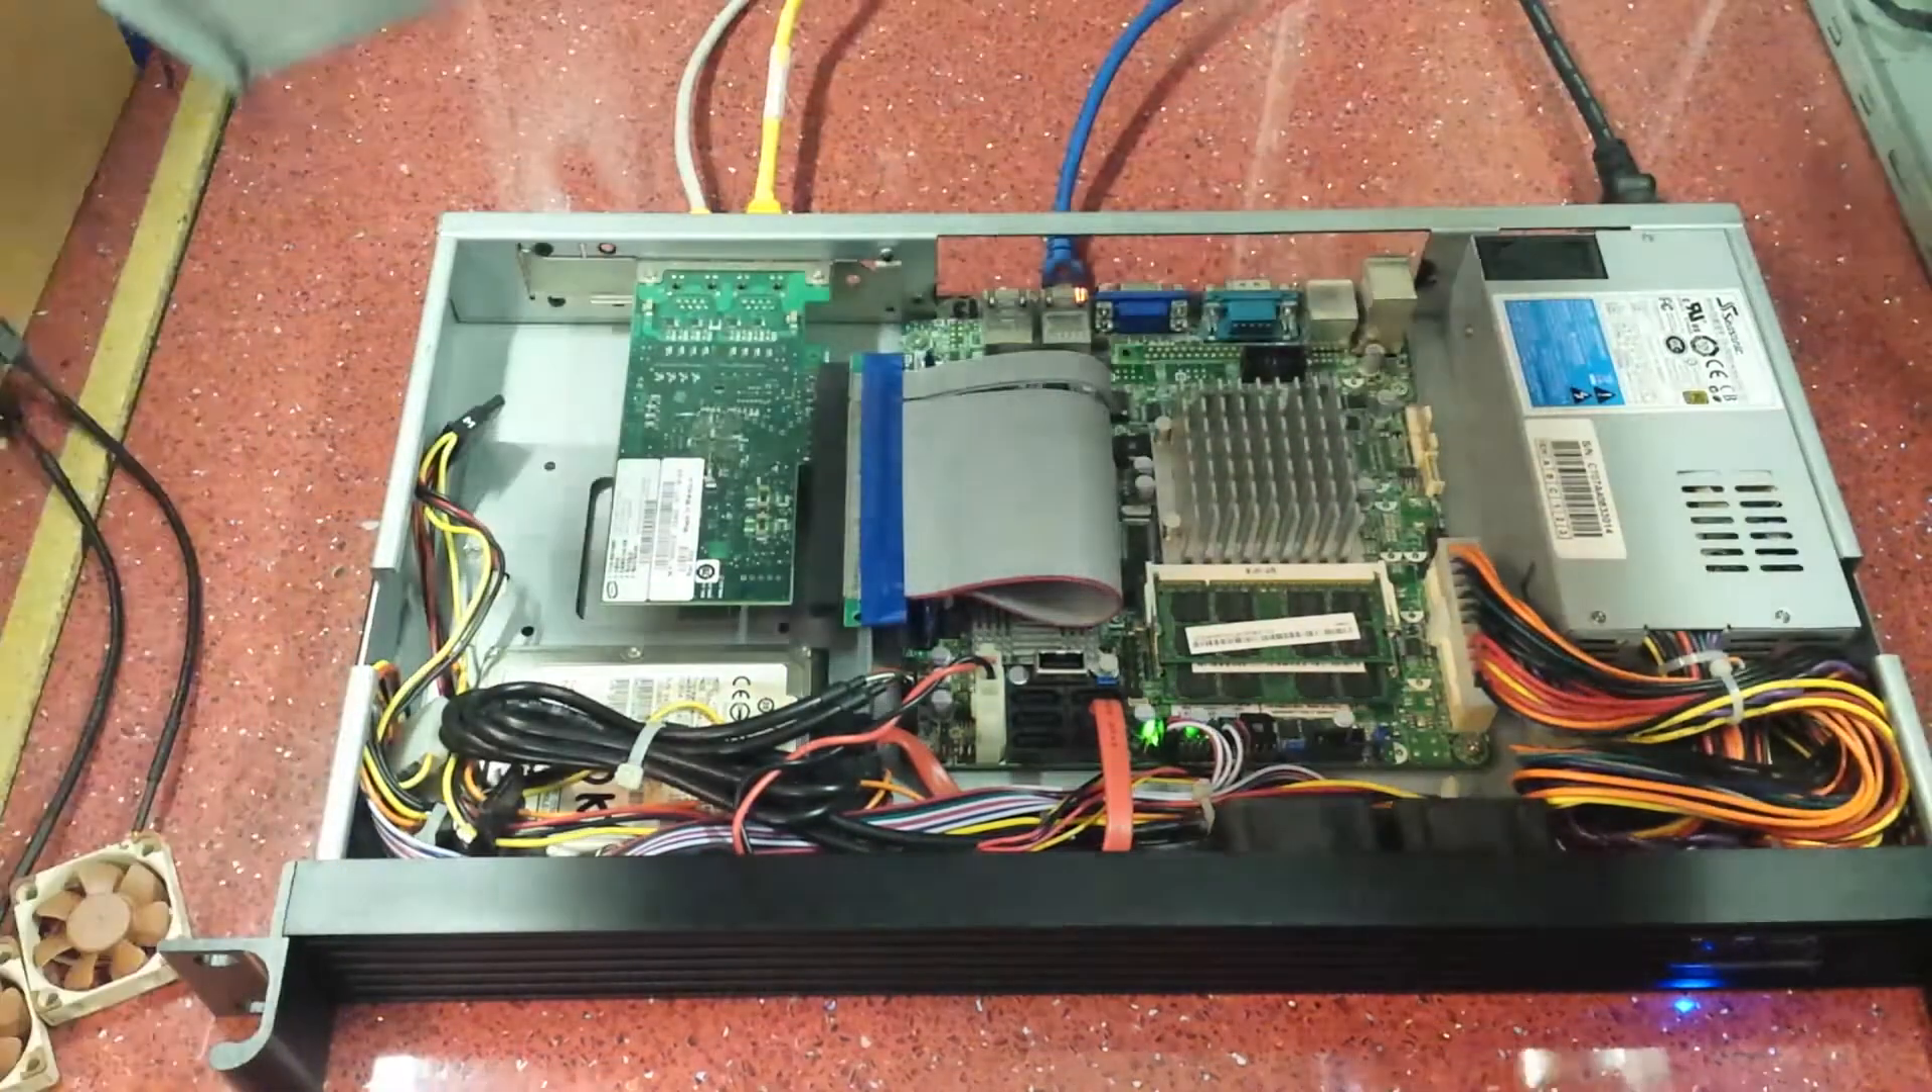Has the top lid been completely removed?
Yes.